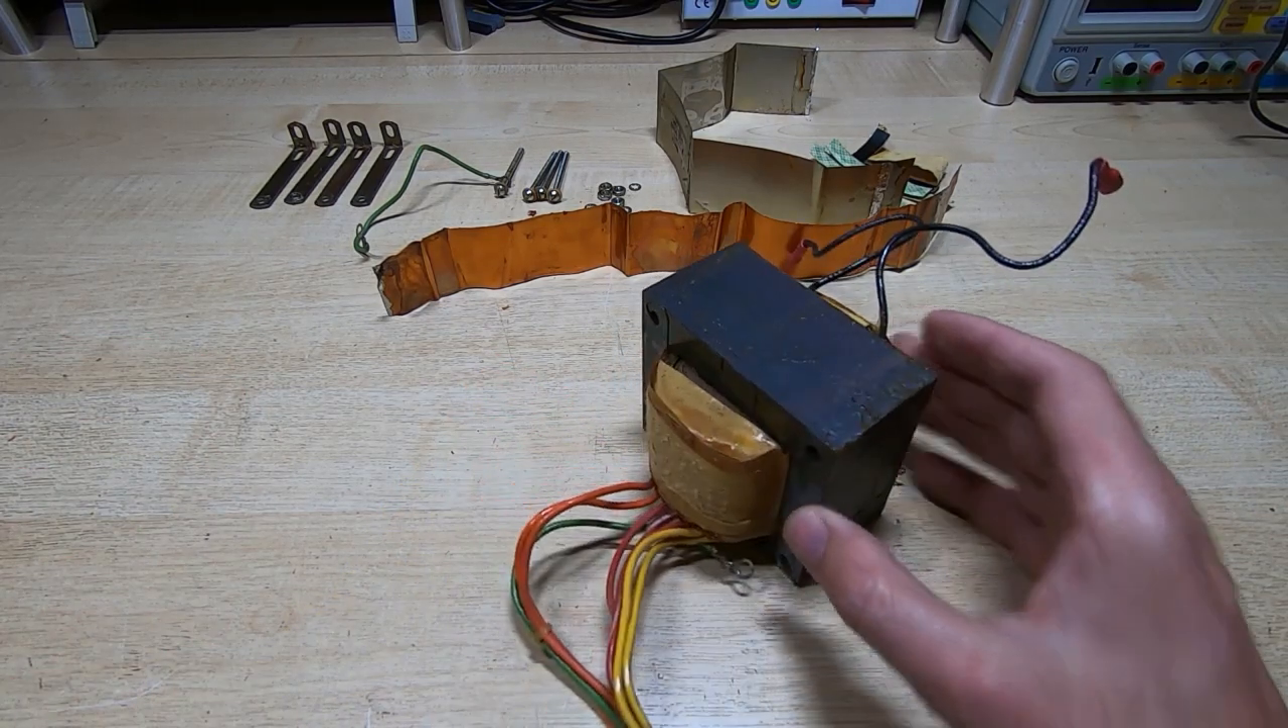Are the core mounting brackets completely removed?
Yes.